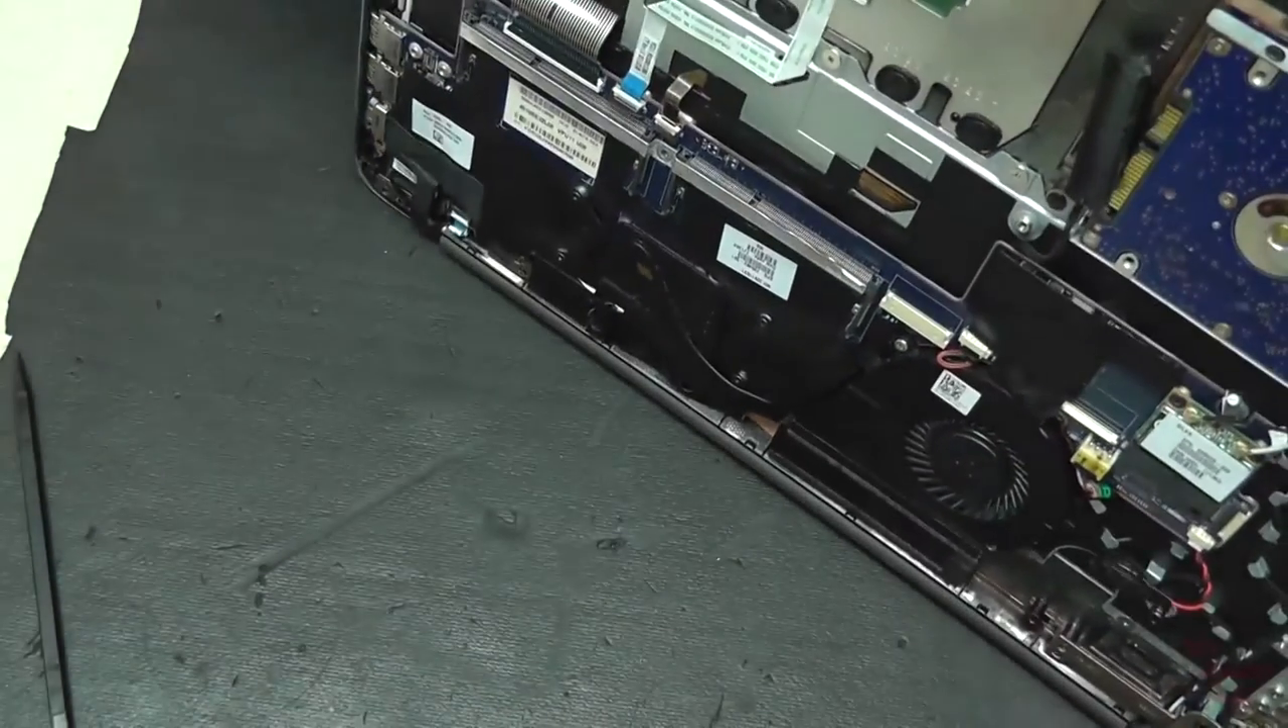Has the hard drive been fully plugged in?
No.